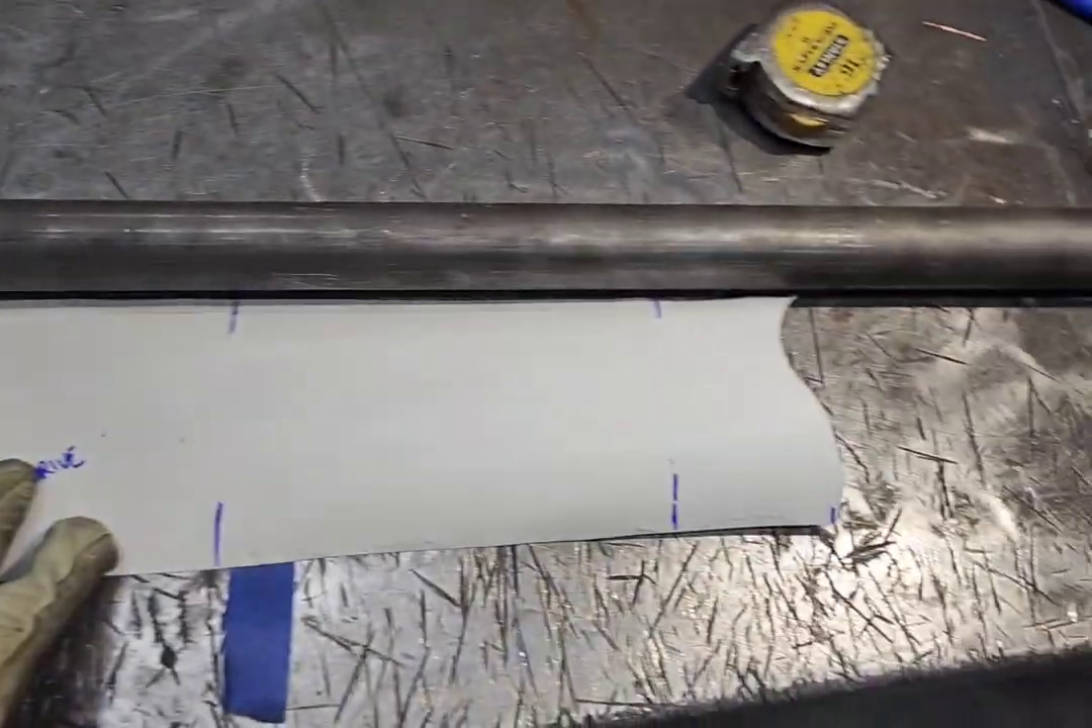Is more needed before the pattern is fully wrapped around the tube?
Yes.